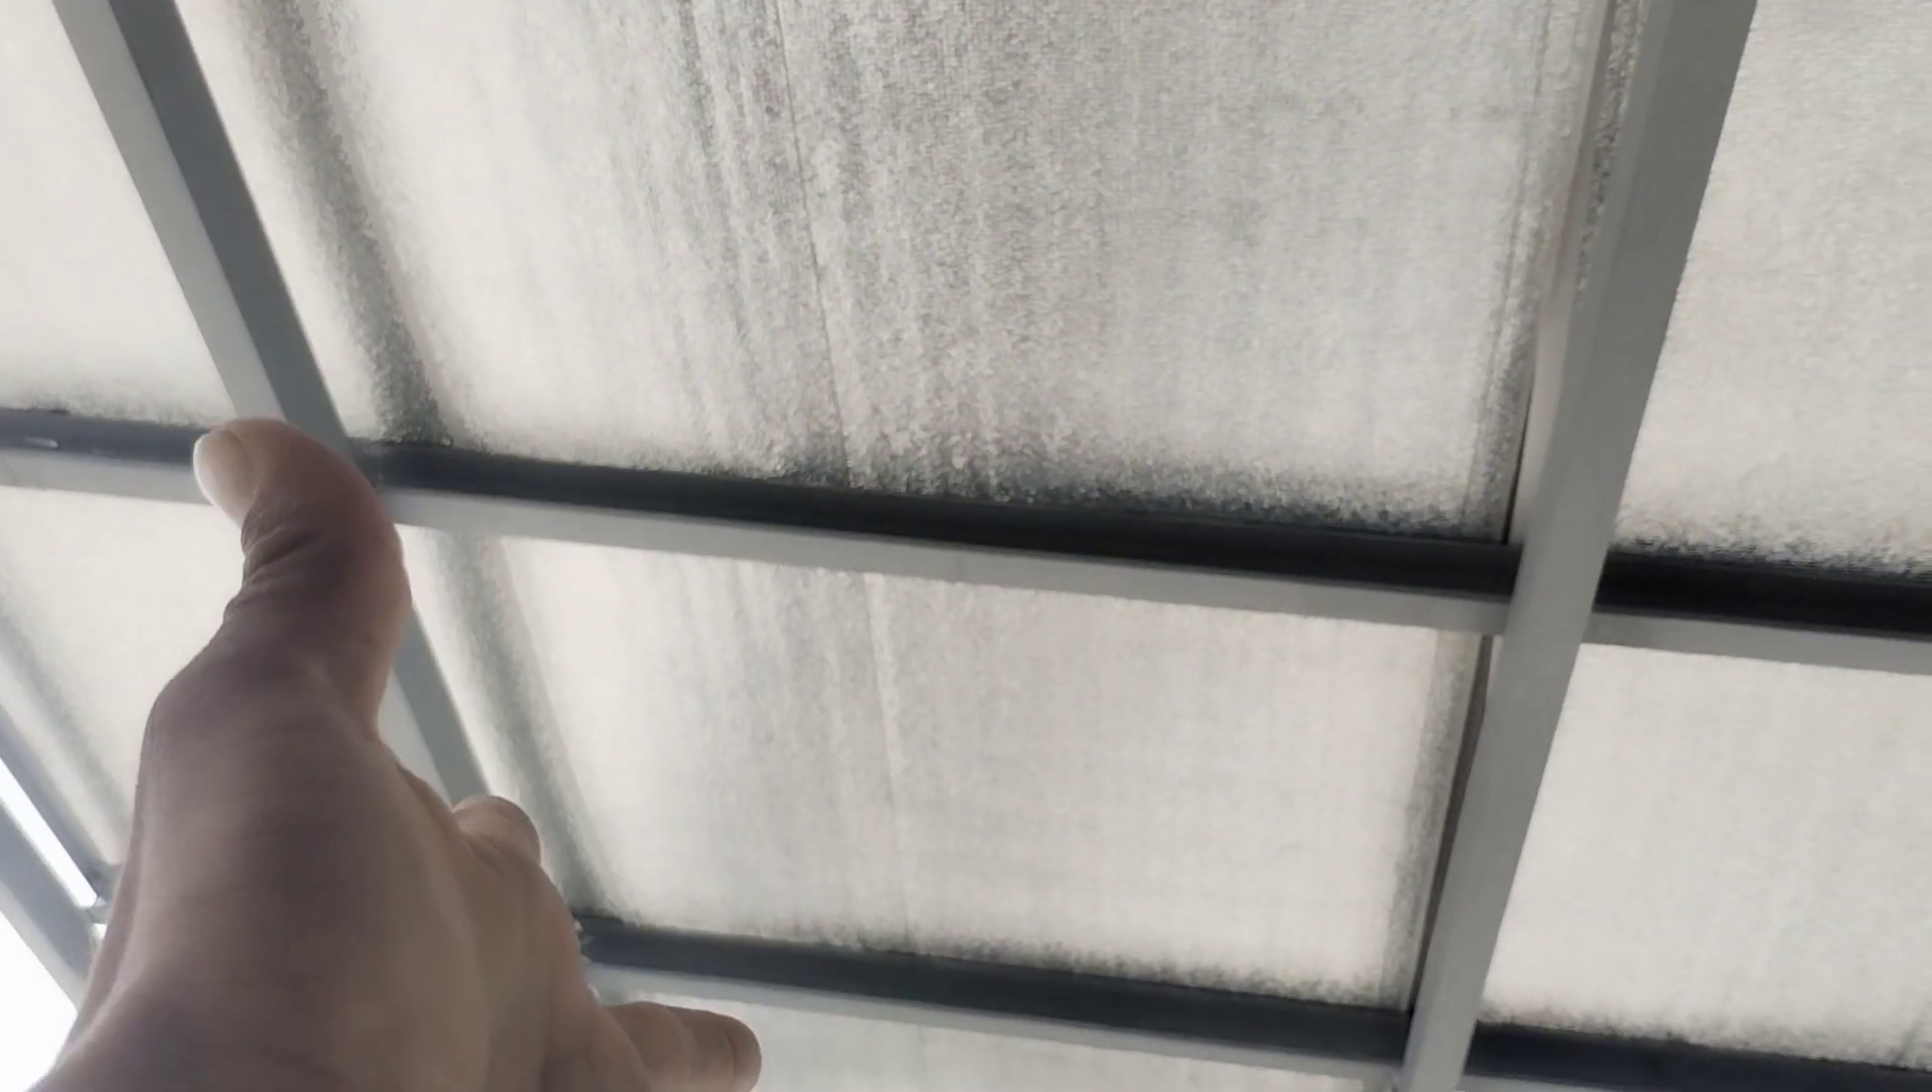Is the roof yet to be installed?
No.